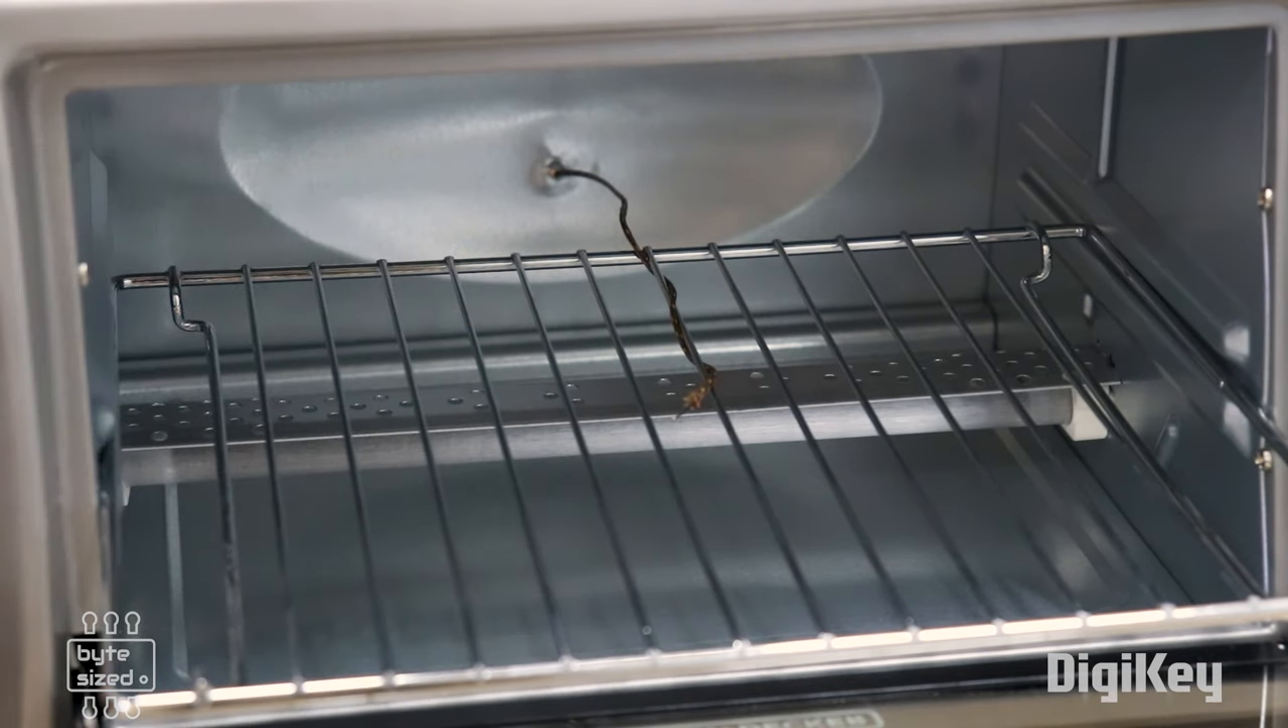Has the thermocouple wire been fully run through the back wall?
Yes.